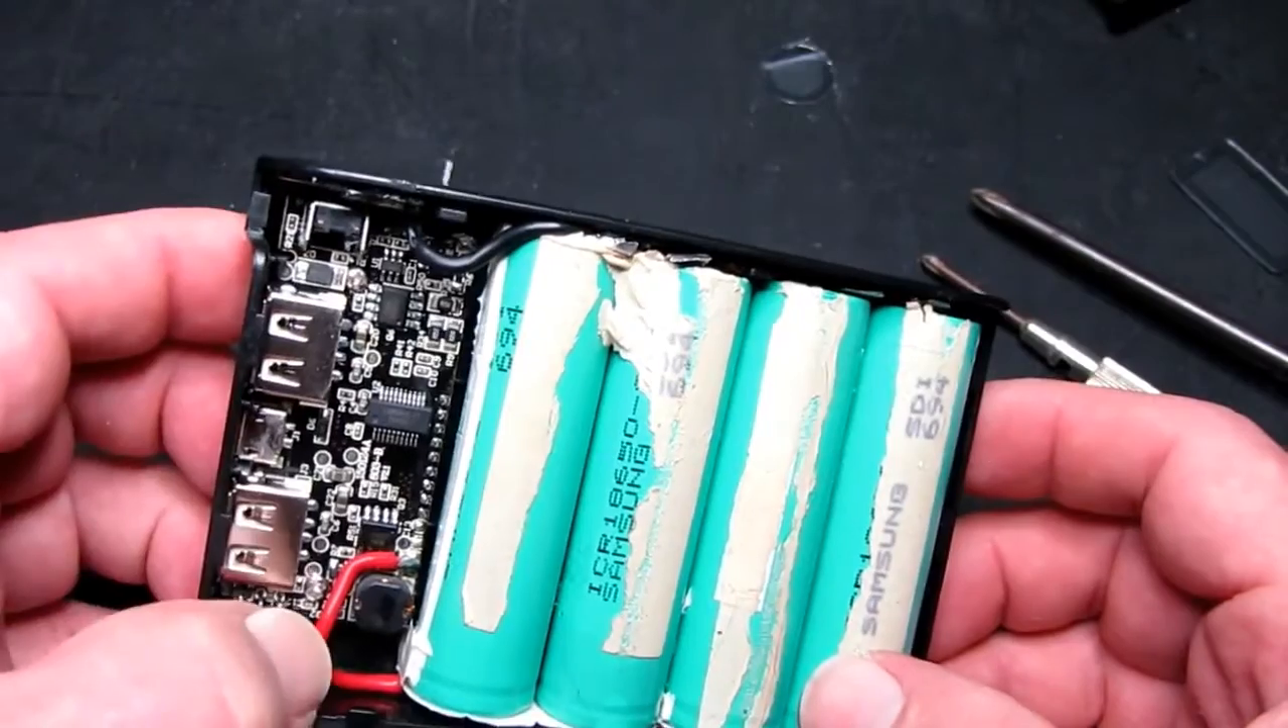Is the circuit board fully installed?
Yes.